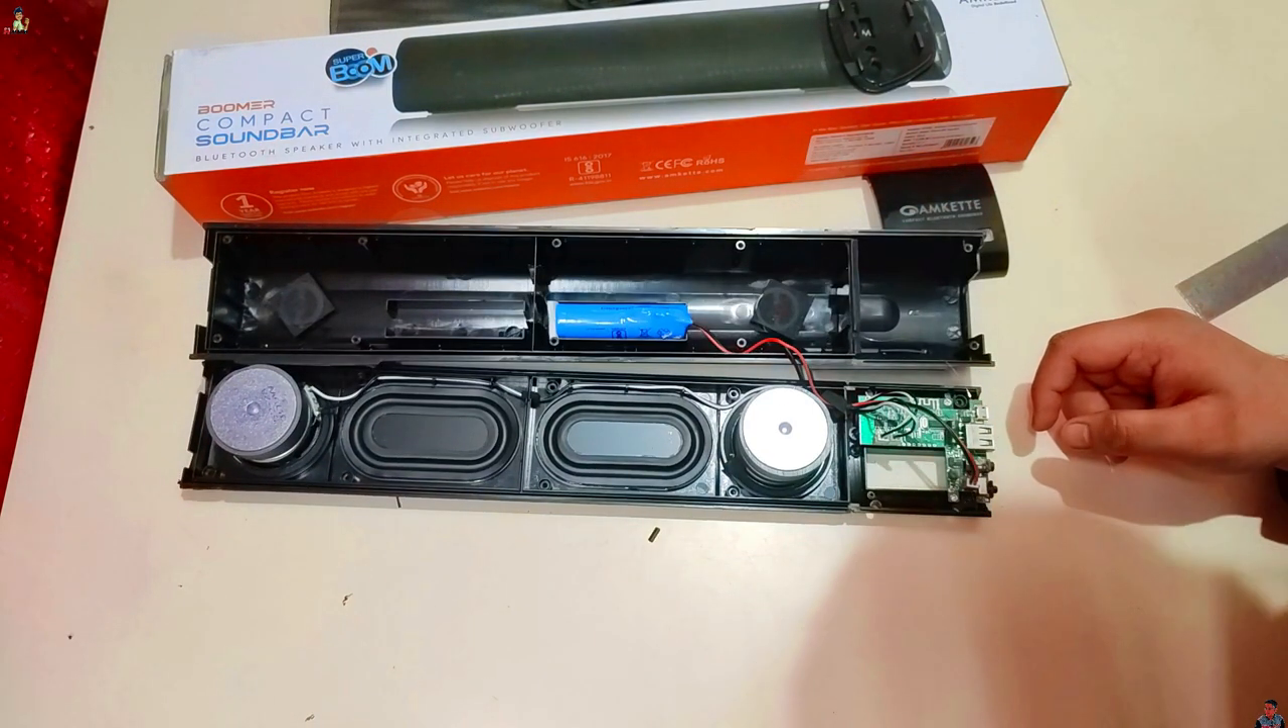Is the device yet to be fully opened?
No.